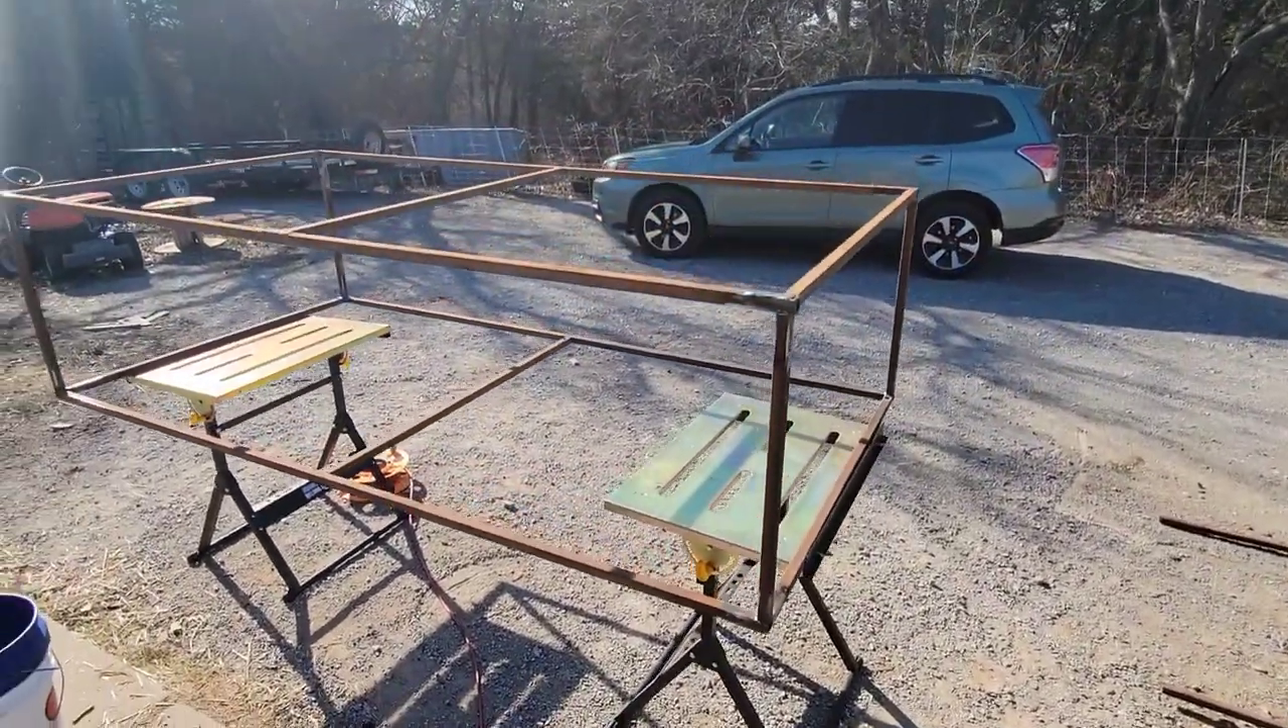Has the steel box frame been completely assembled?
Yes.